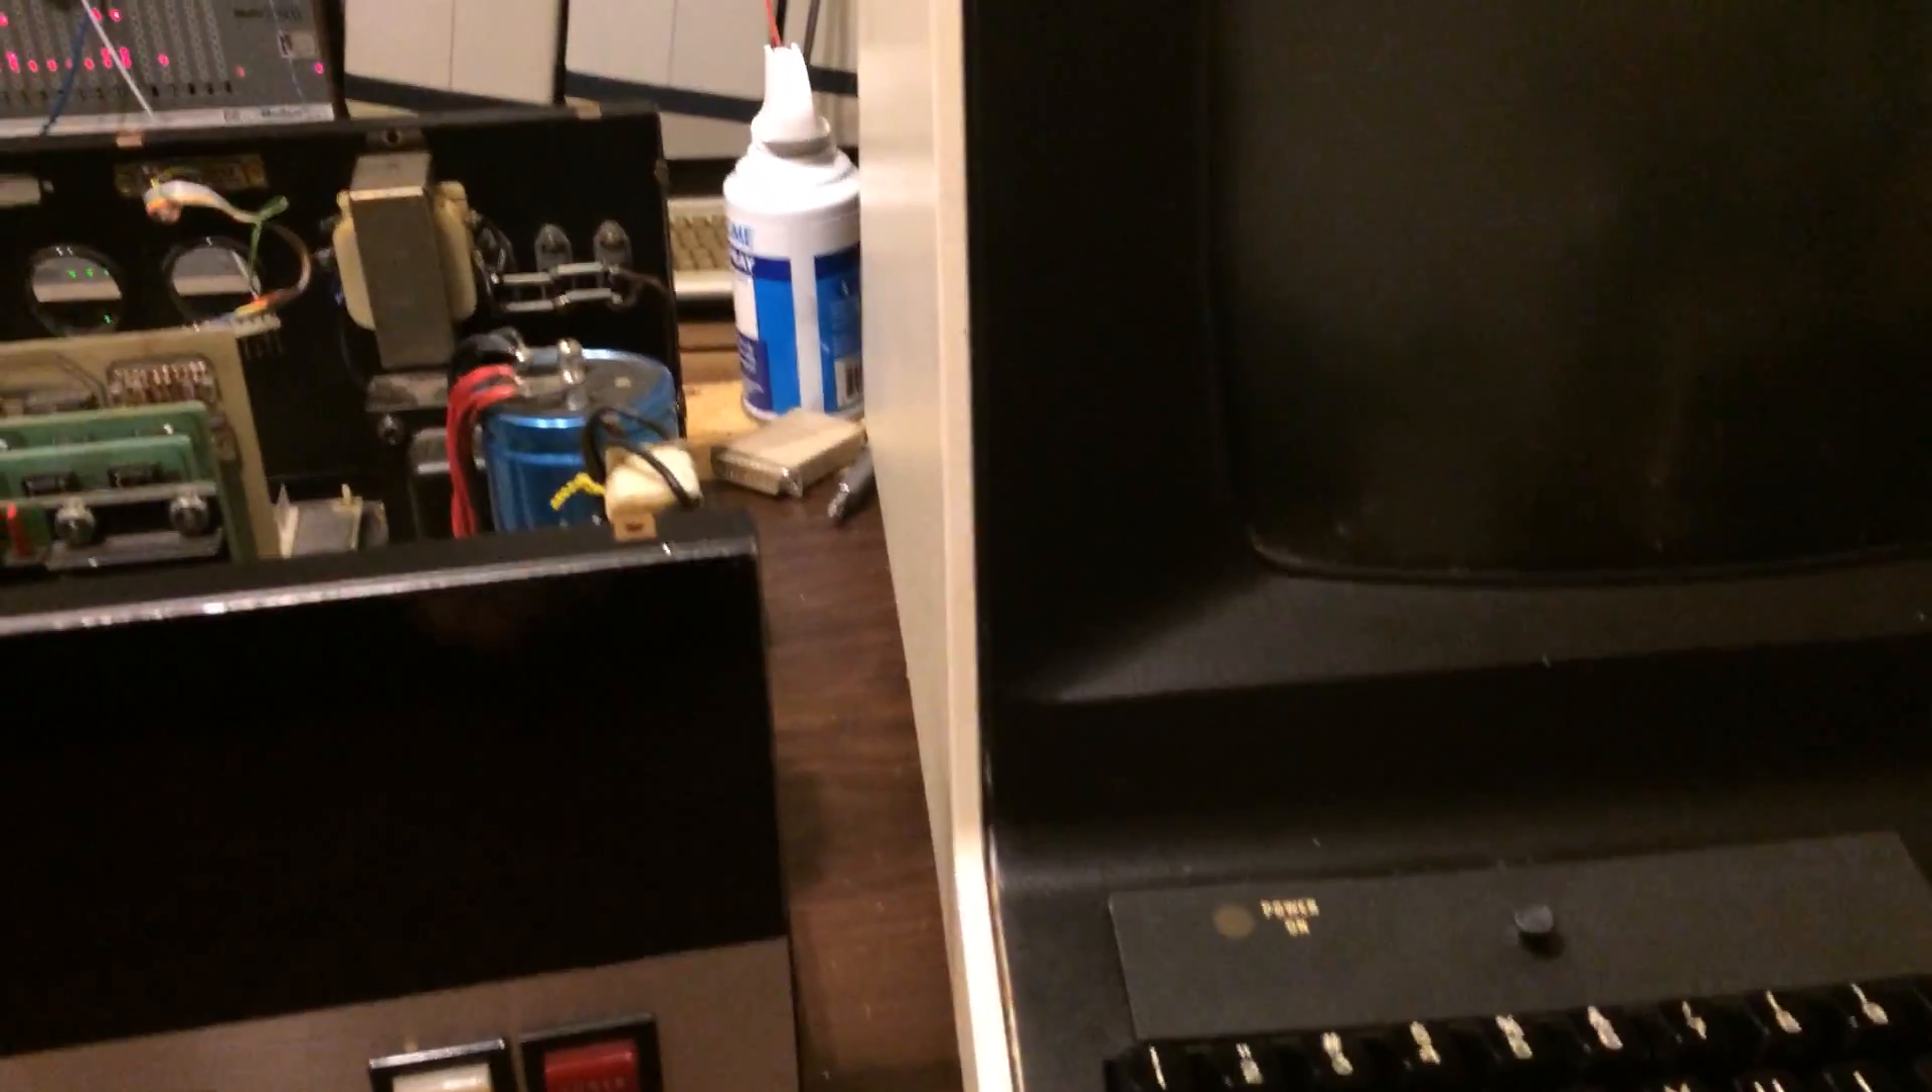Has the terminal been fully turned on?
No.